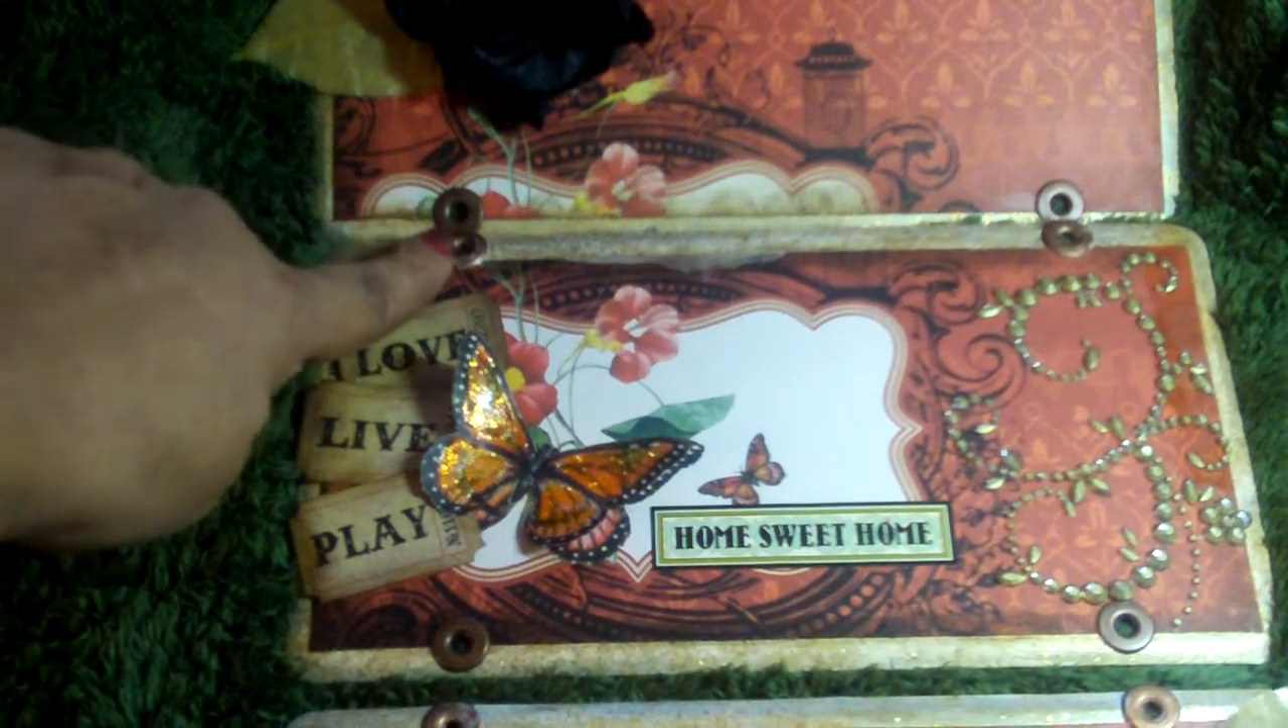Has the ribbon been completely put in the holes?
No.